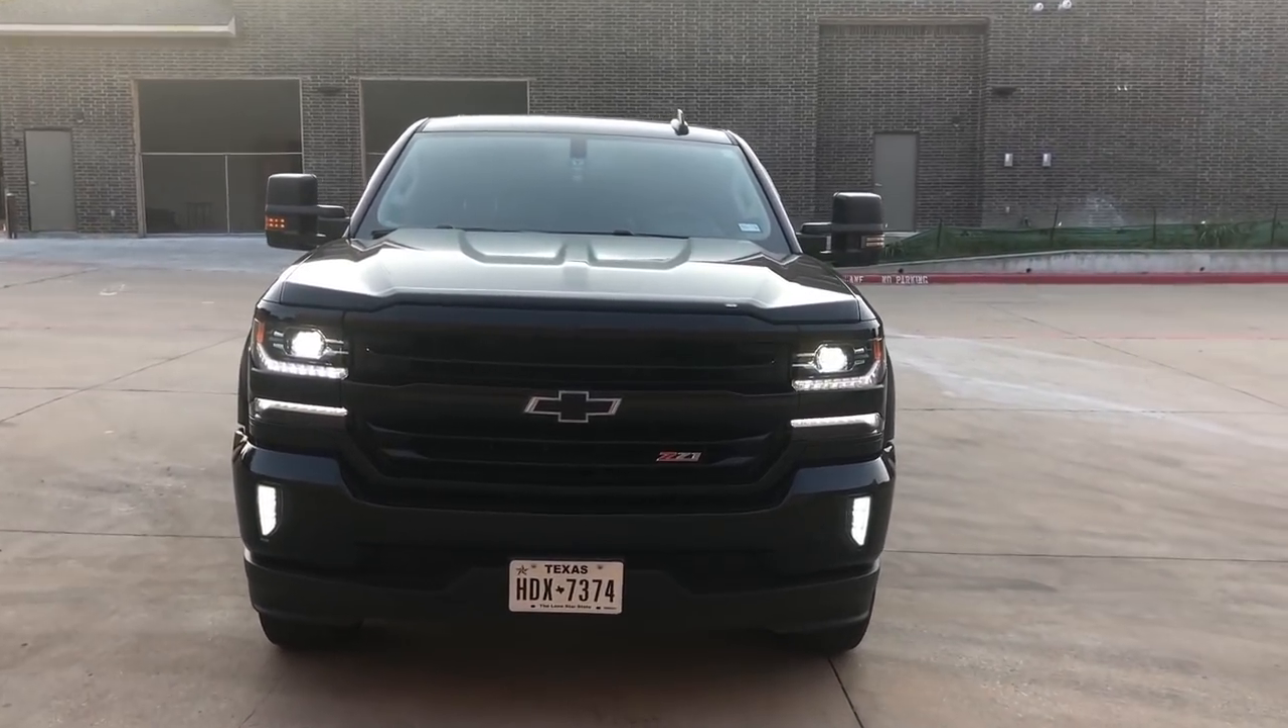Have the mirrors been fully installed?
Yes.